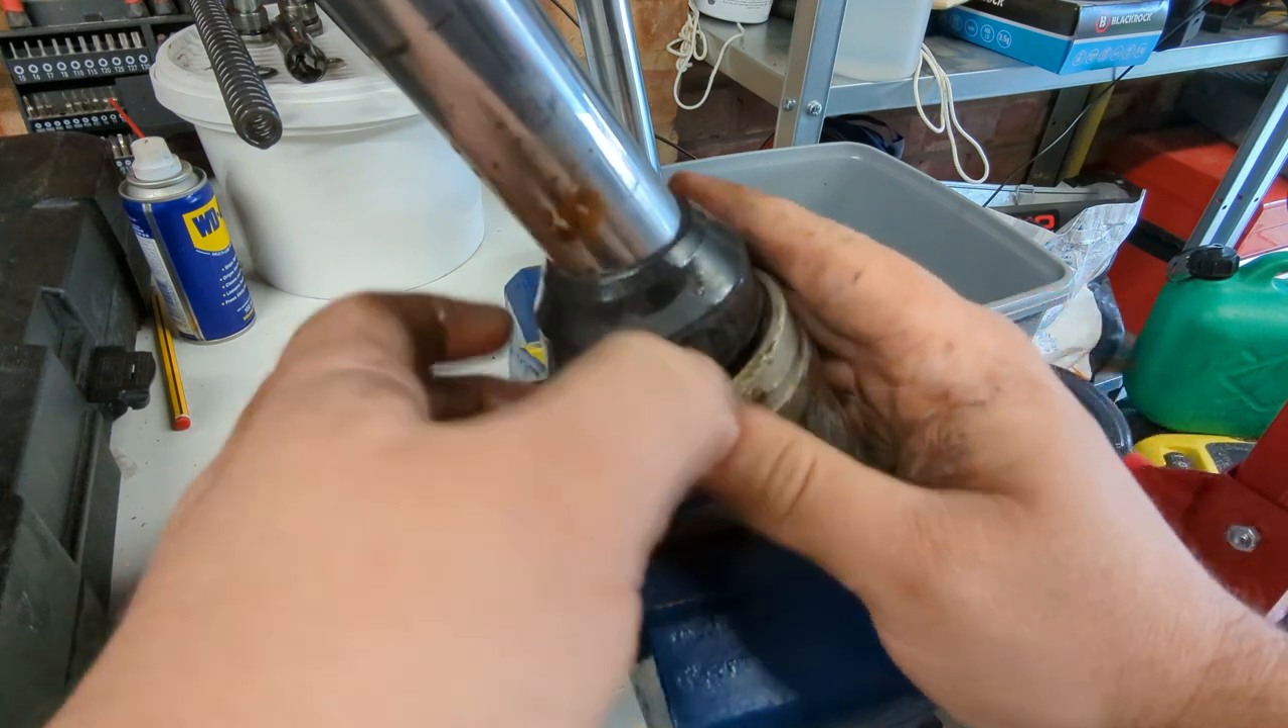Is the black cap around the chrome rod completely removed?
No.